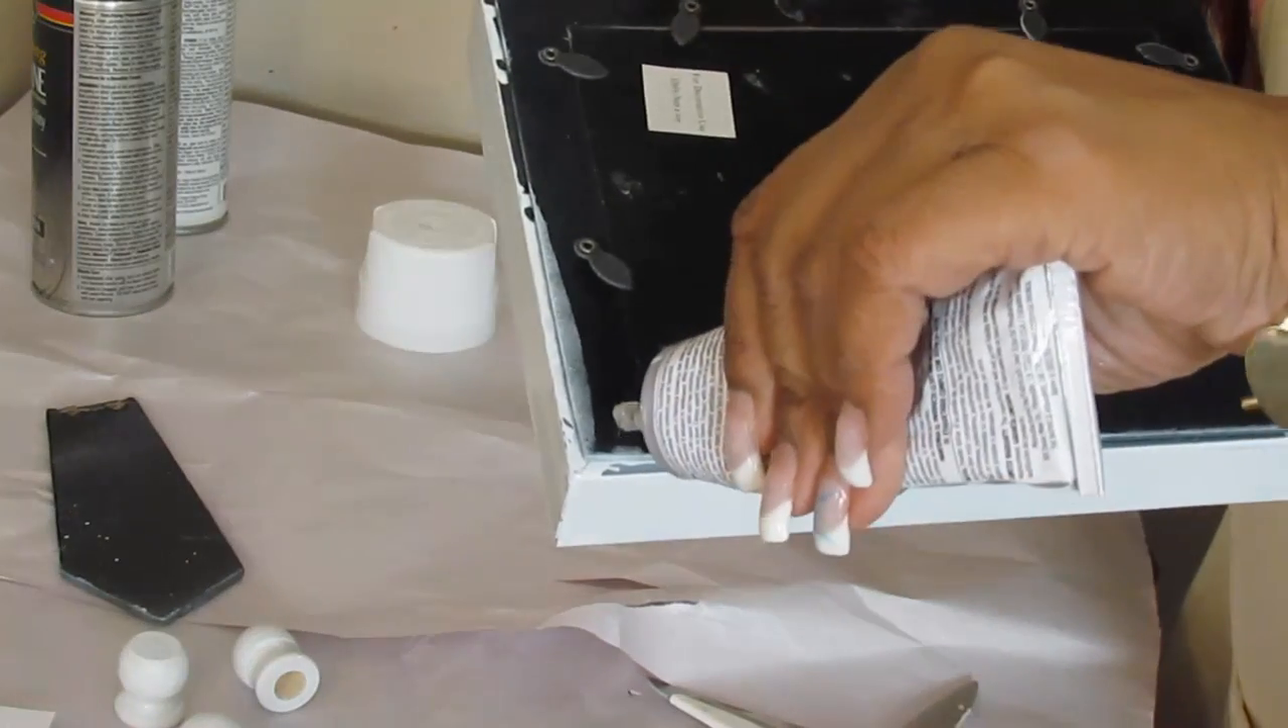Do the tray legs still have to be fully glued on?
Yes.